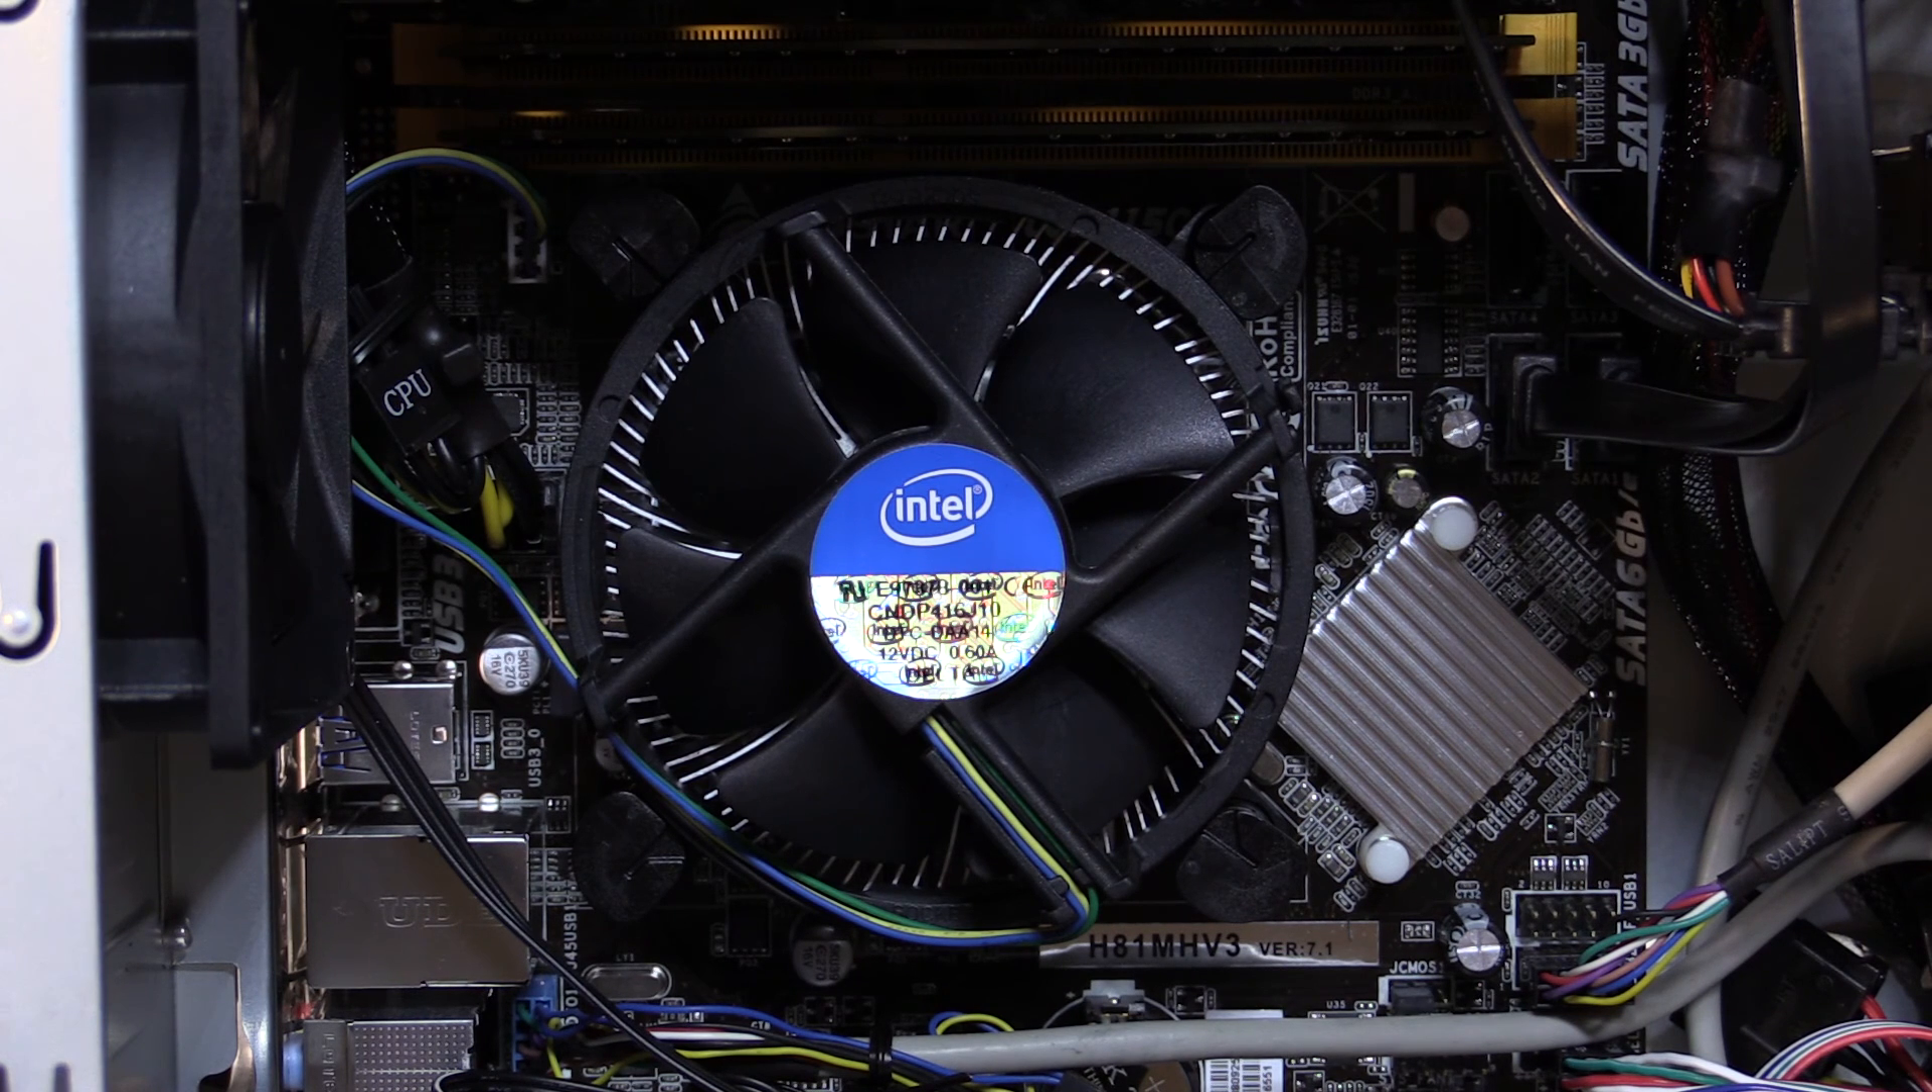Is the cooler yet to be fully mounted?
No.